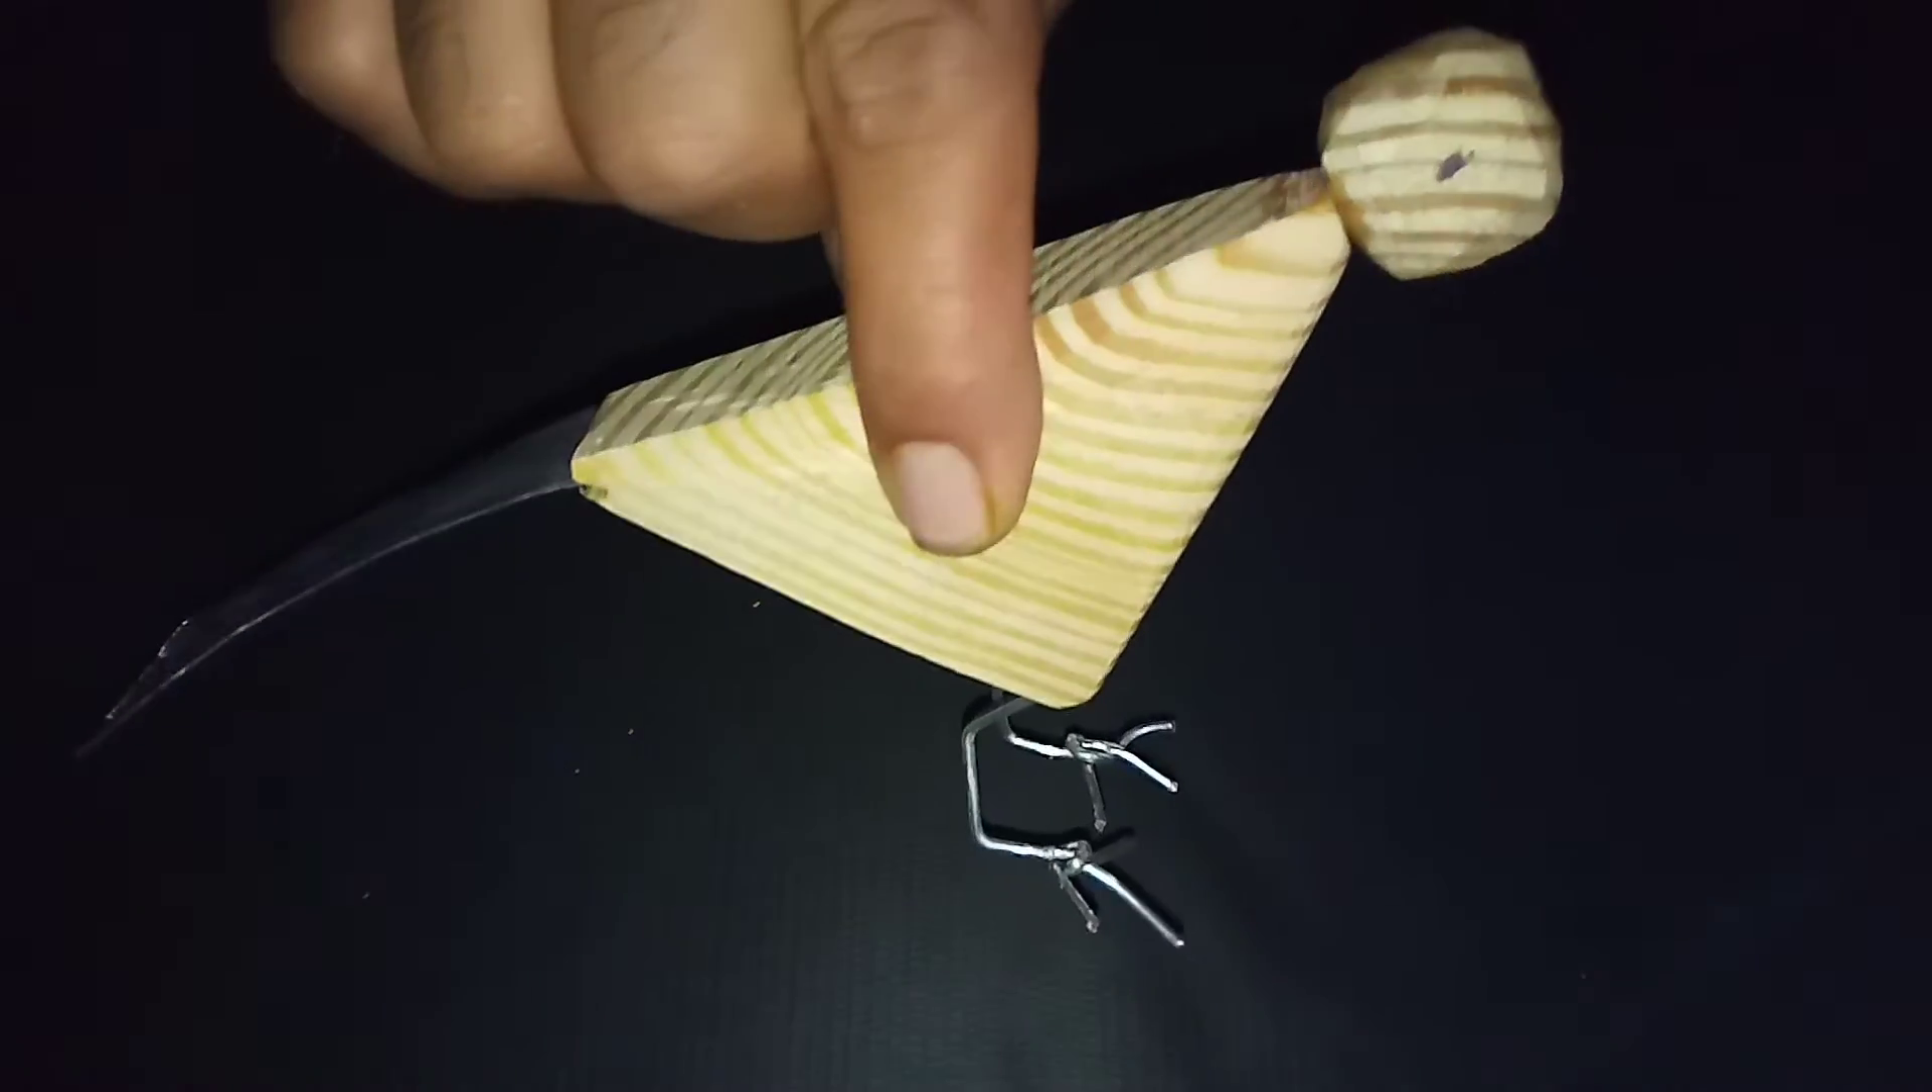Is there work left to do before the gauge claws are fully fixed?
No.